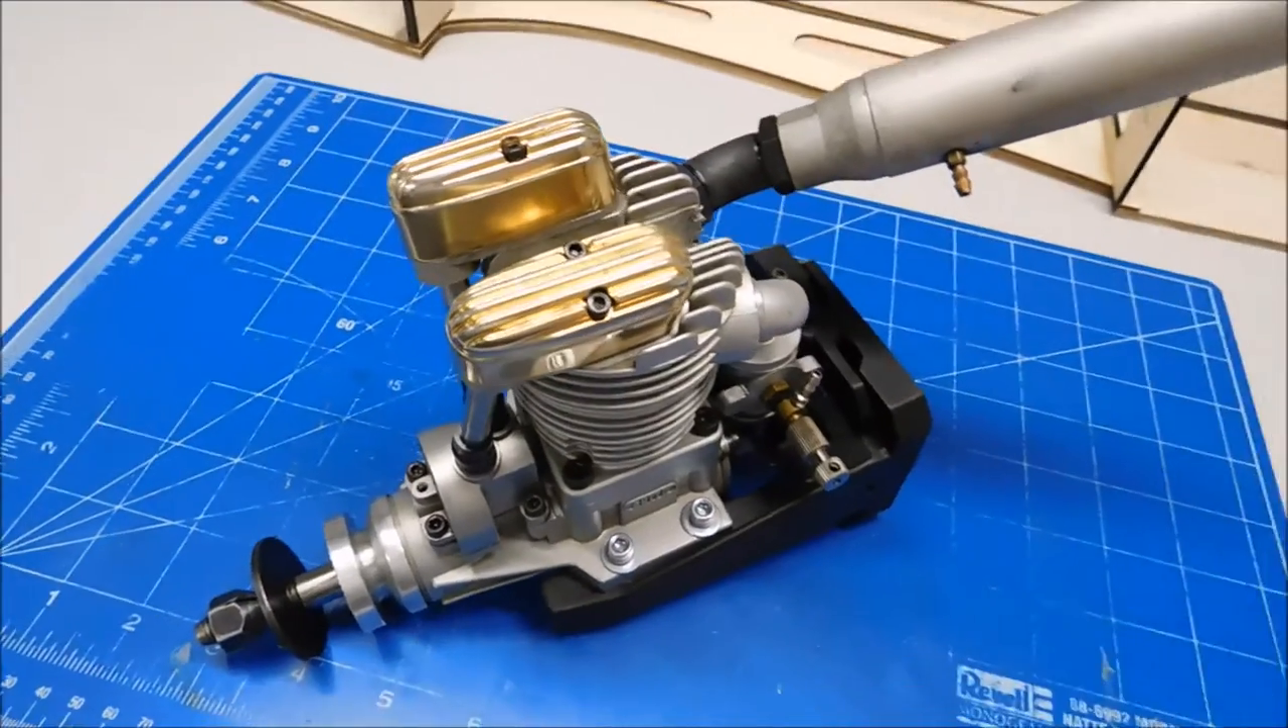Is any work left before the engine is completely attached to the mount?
No.